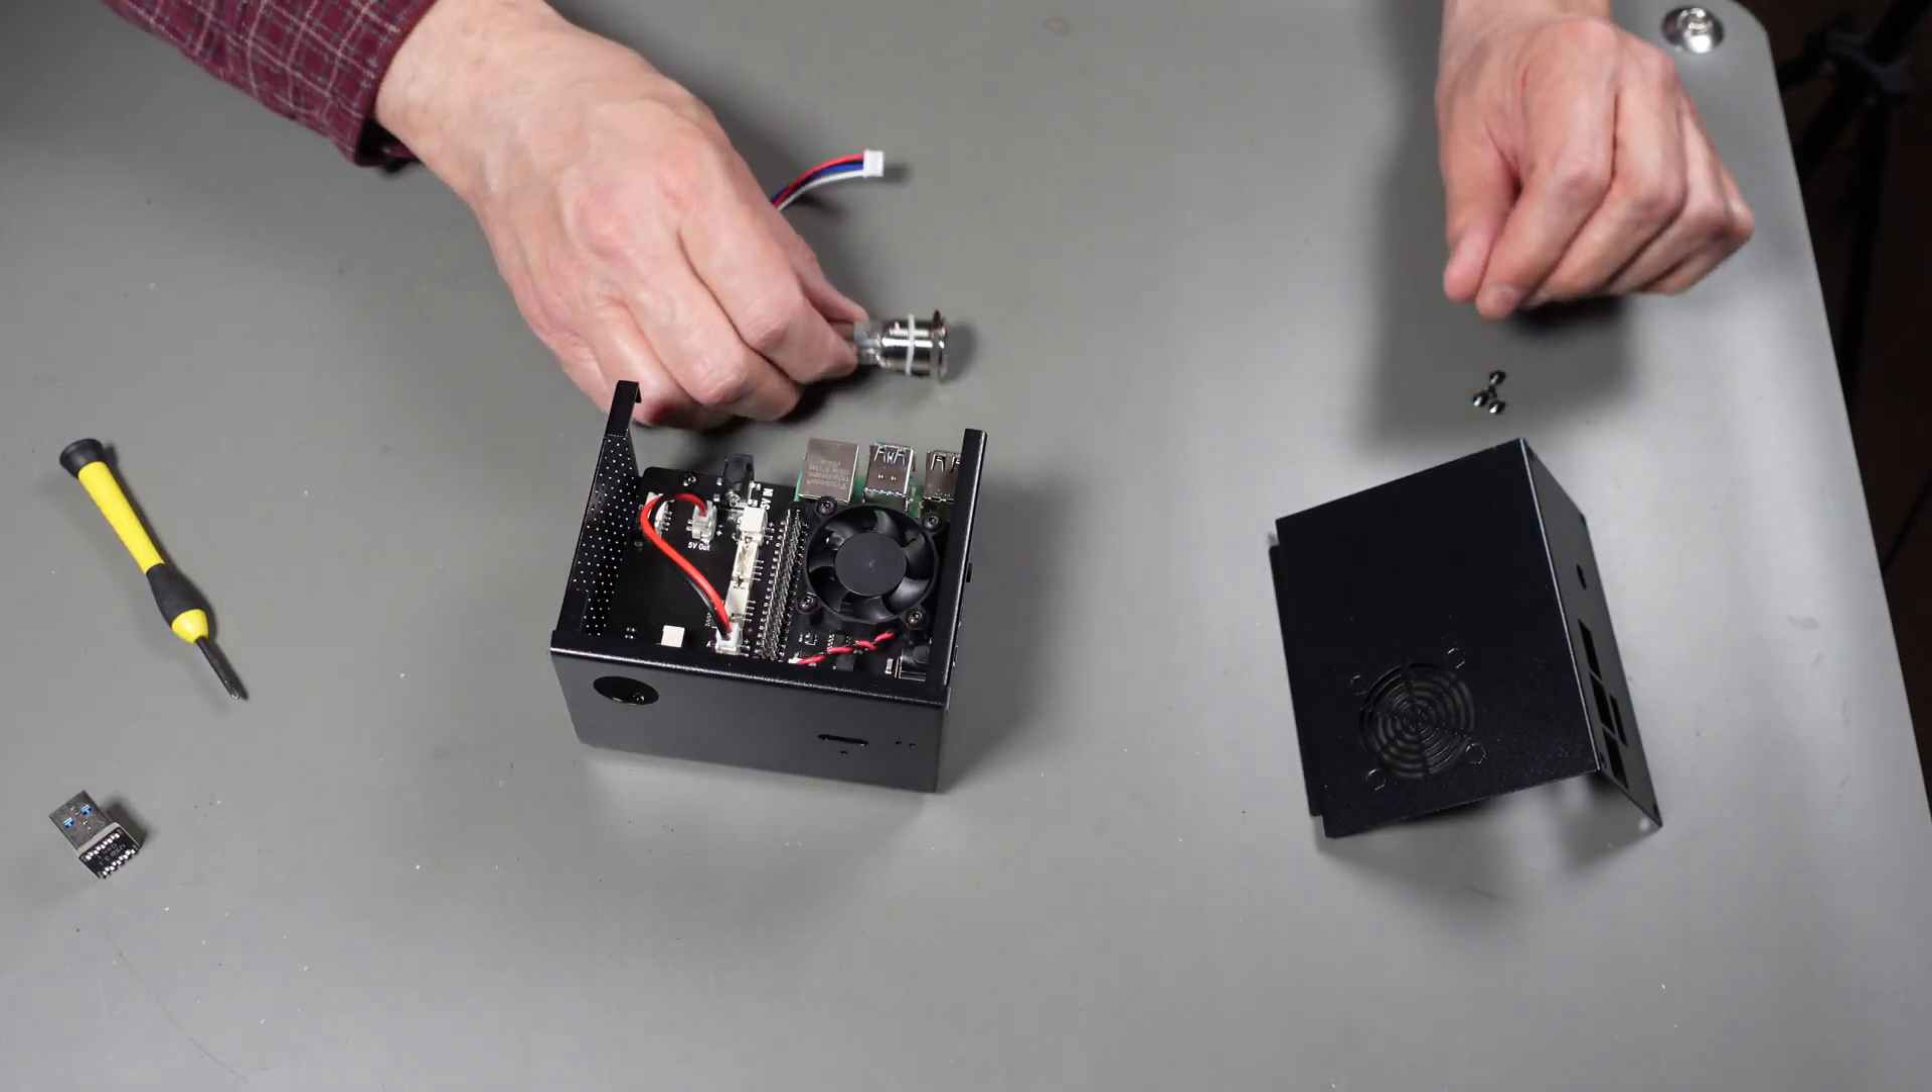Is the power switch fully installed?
No.